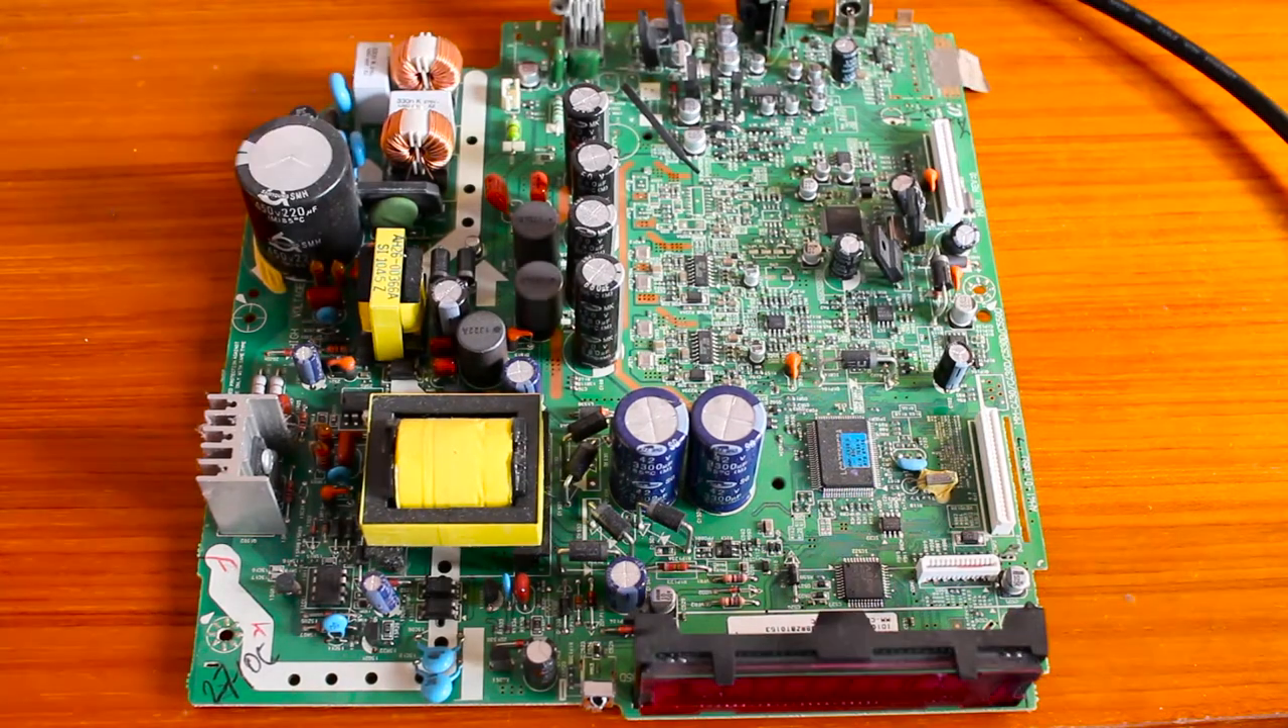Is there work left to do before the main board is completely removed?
No.